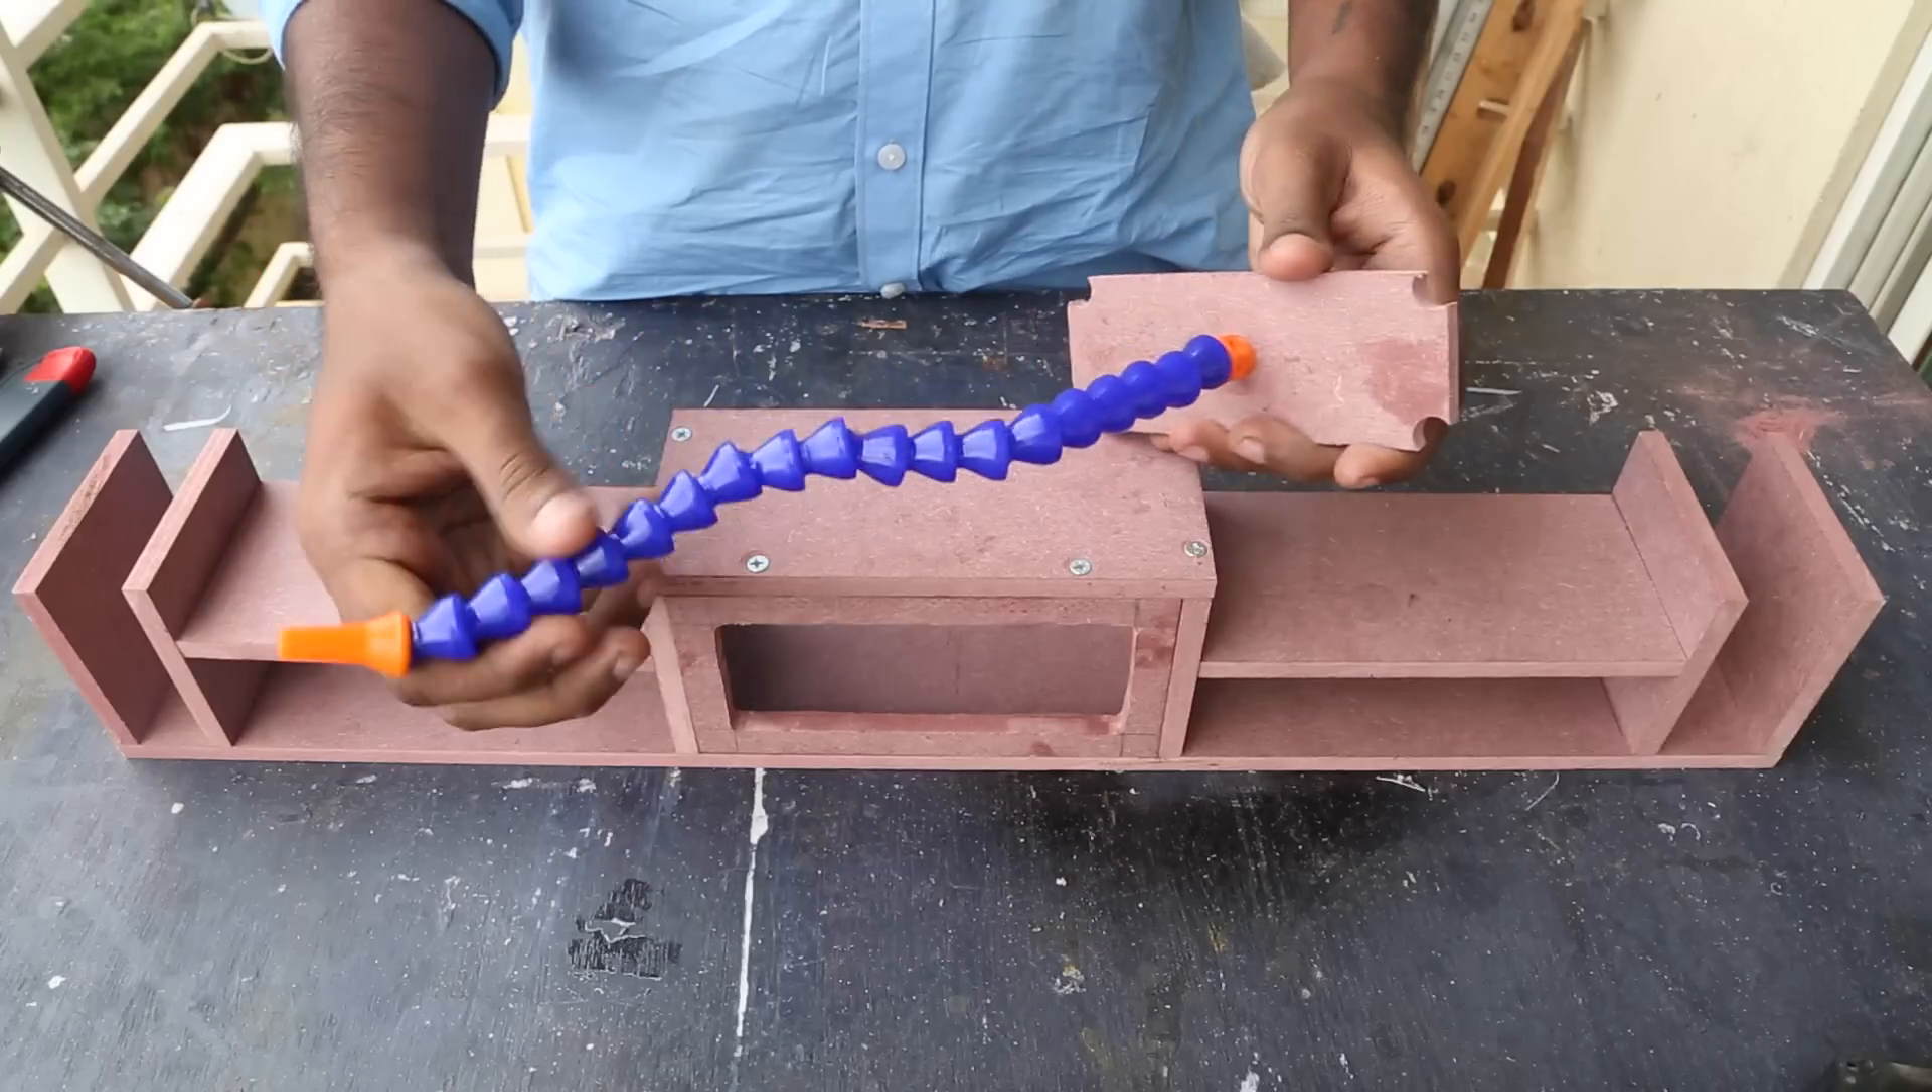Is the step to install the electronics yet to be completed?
Yes.